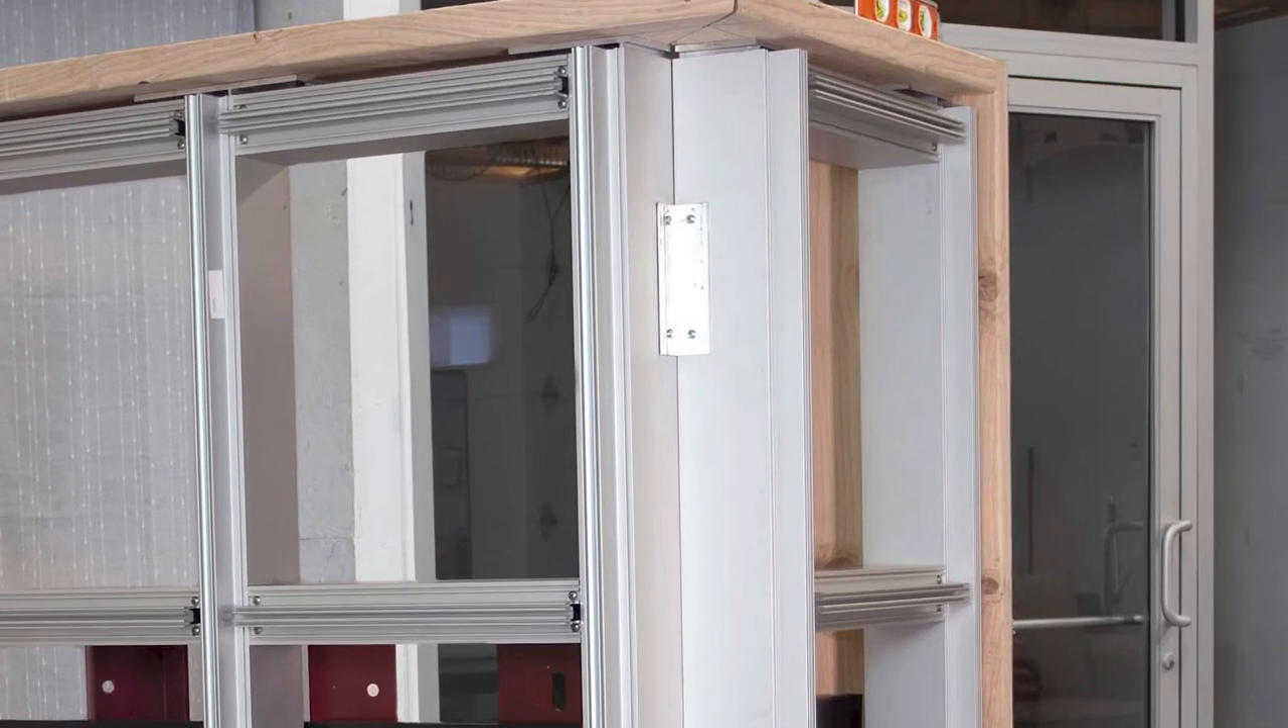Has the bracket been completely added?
Yes.